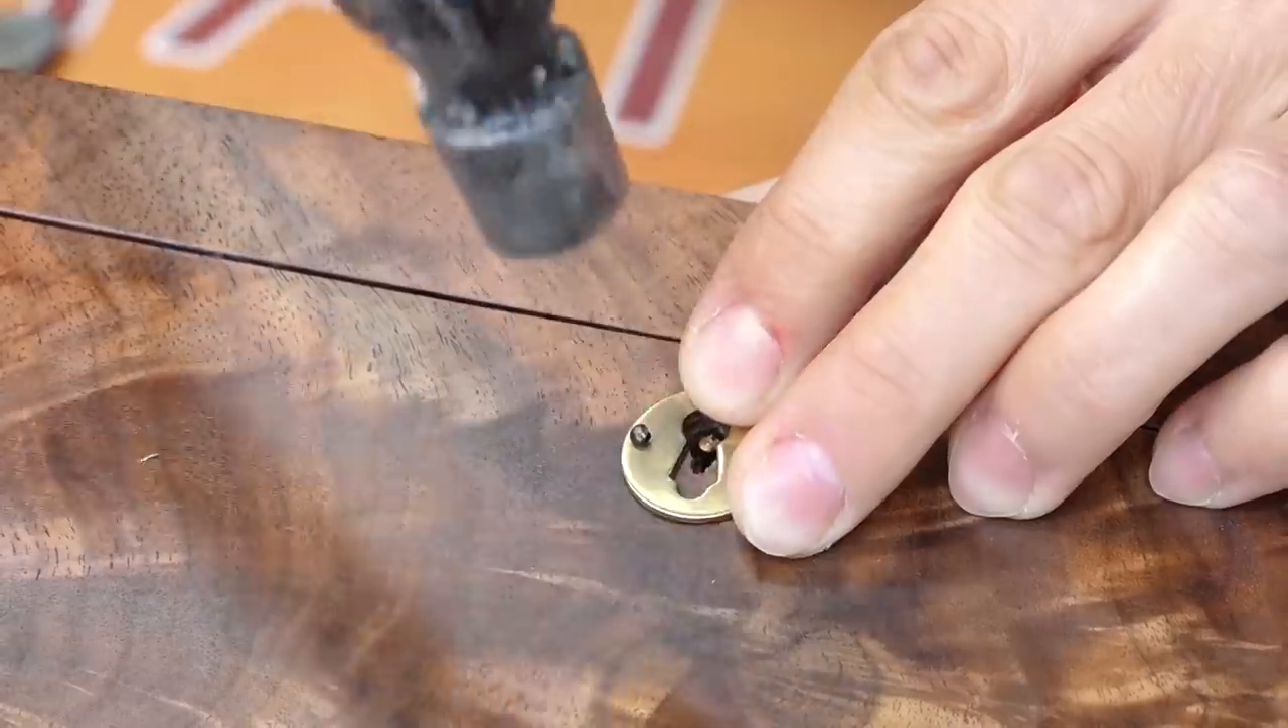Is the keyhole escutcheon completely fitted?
No.